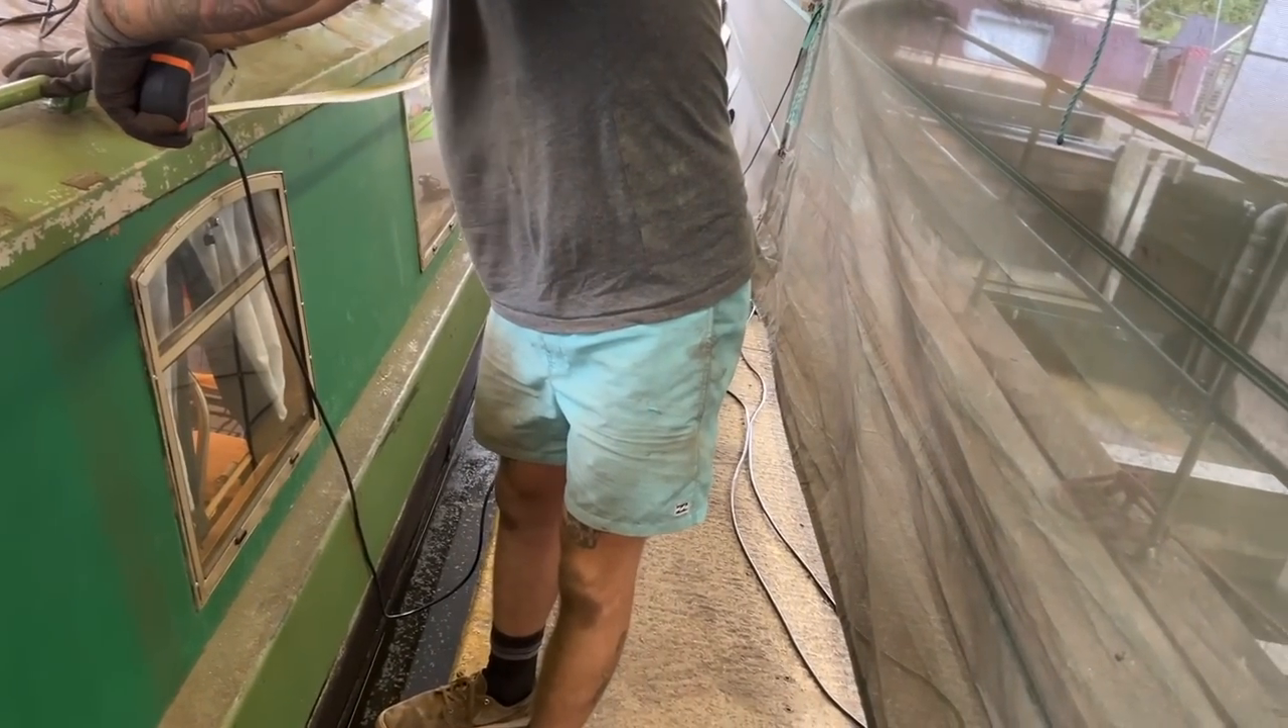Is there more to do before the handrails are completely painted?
Yes.